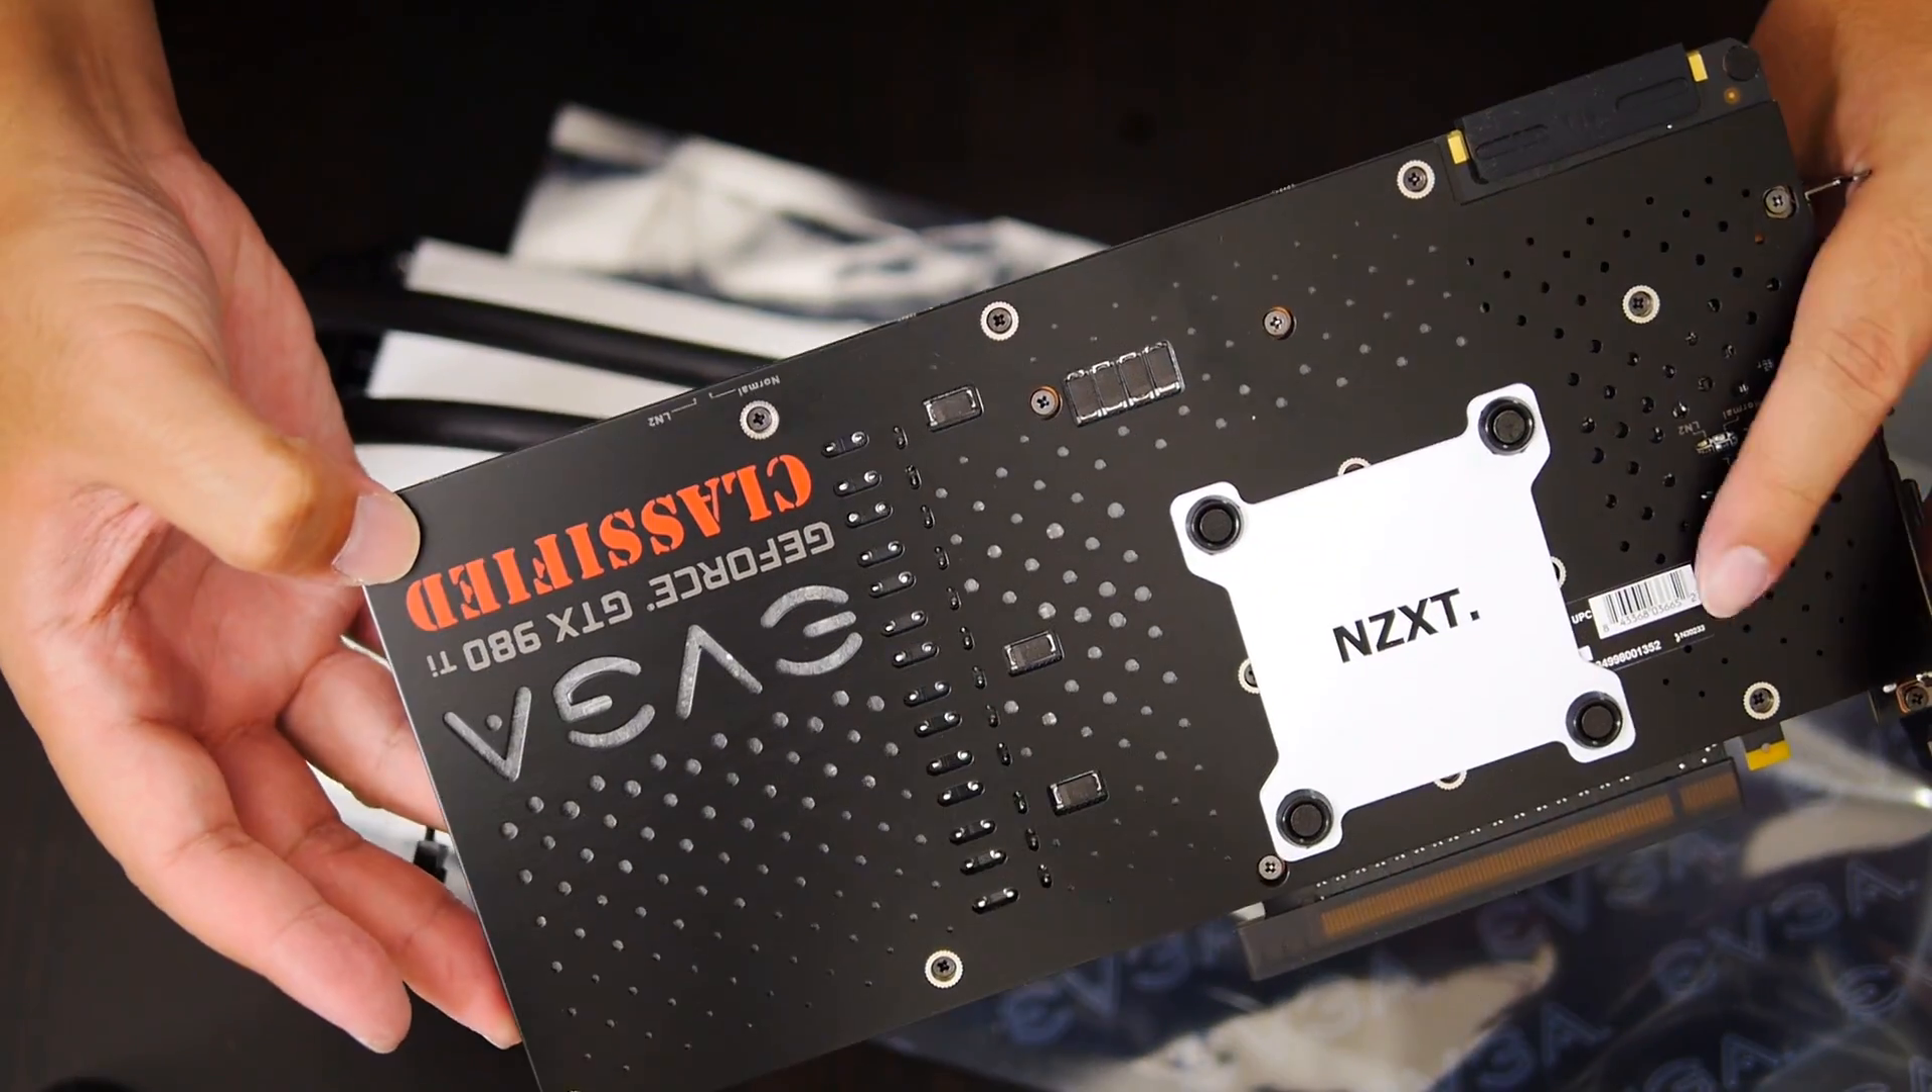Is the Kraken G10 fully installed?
Yes.